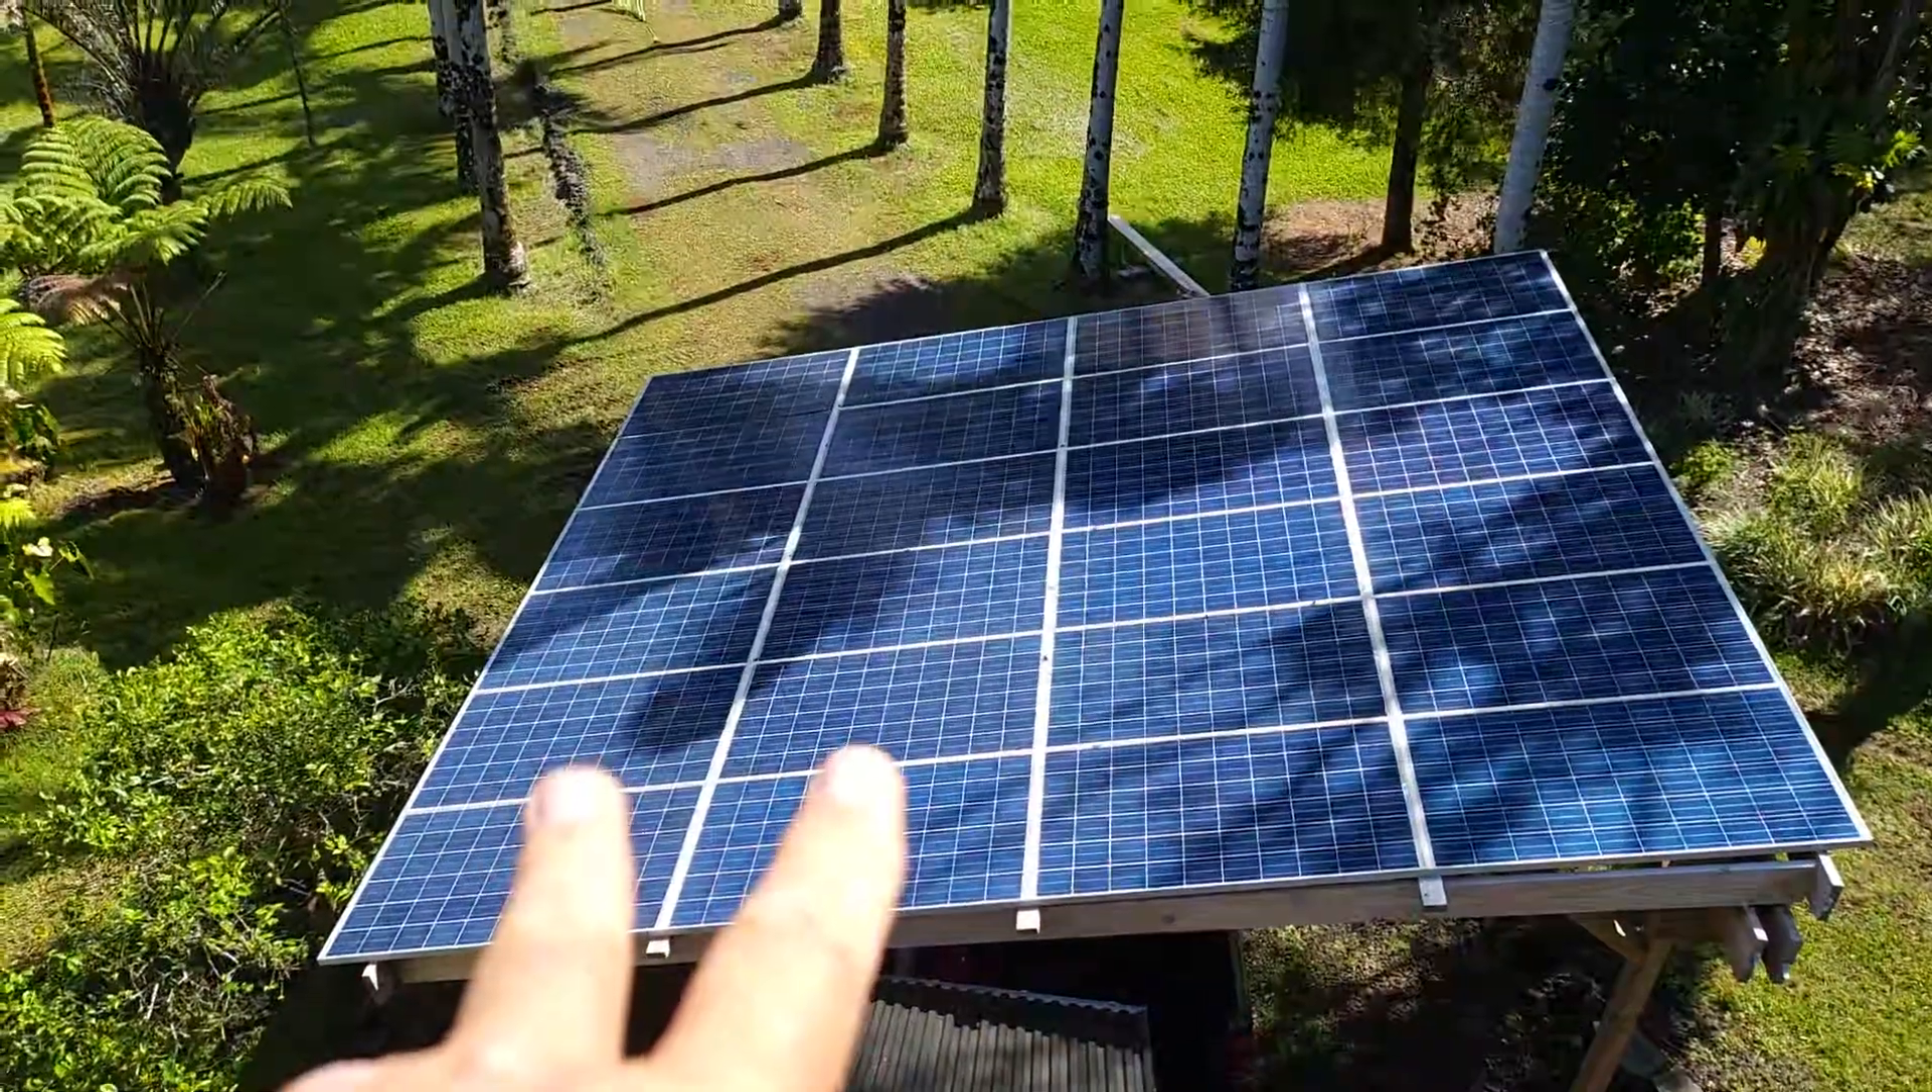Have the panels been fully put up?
Yes.